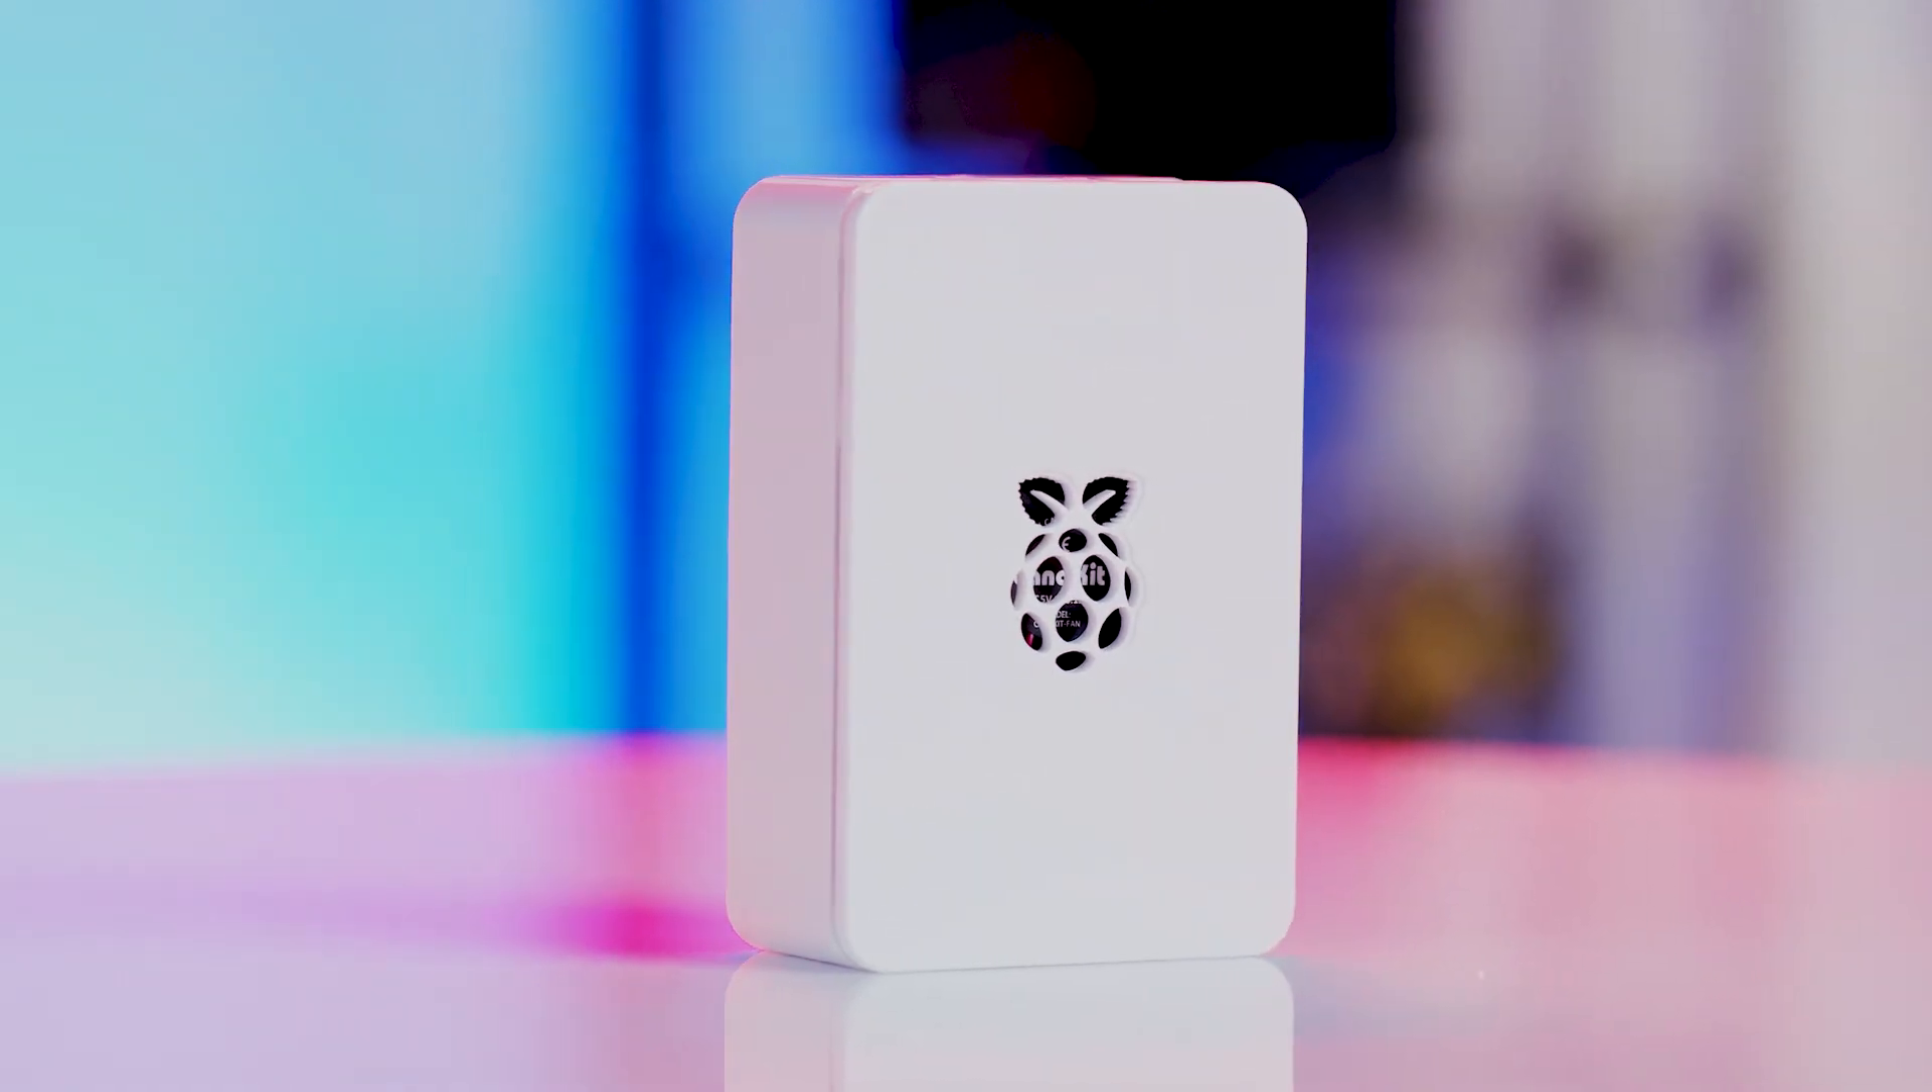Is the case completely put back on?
Yes.